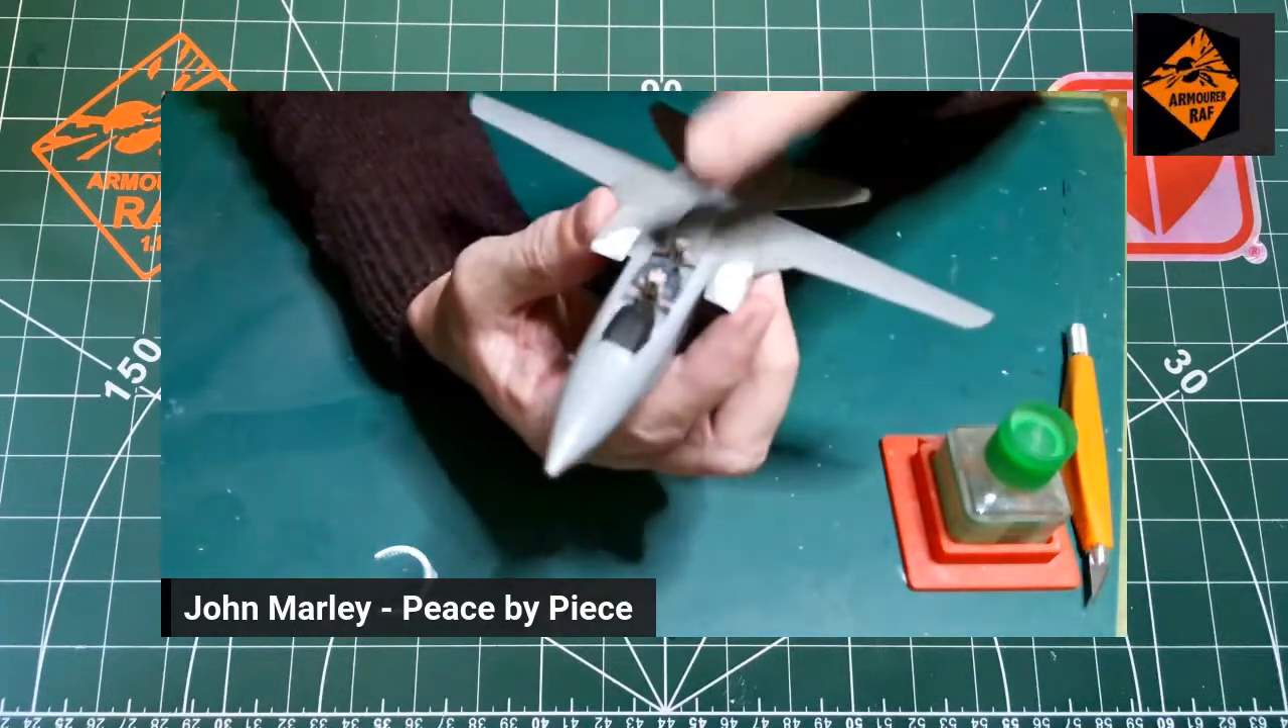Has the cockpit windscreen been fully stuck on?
No.